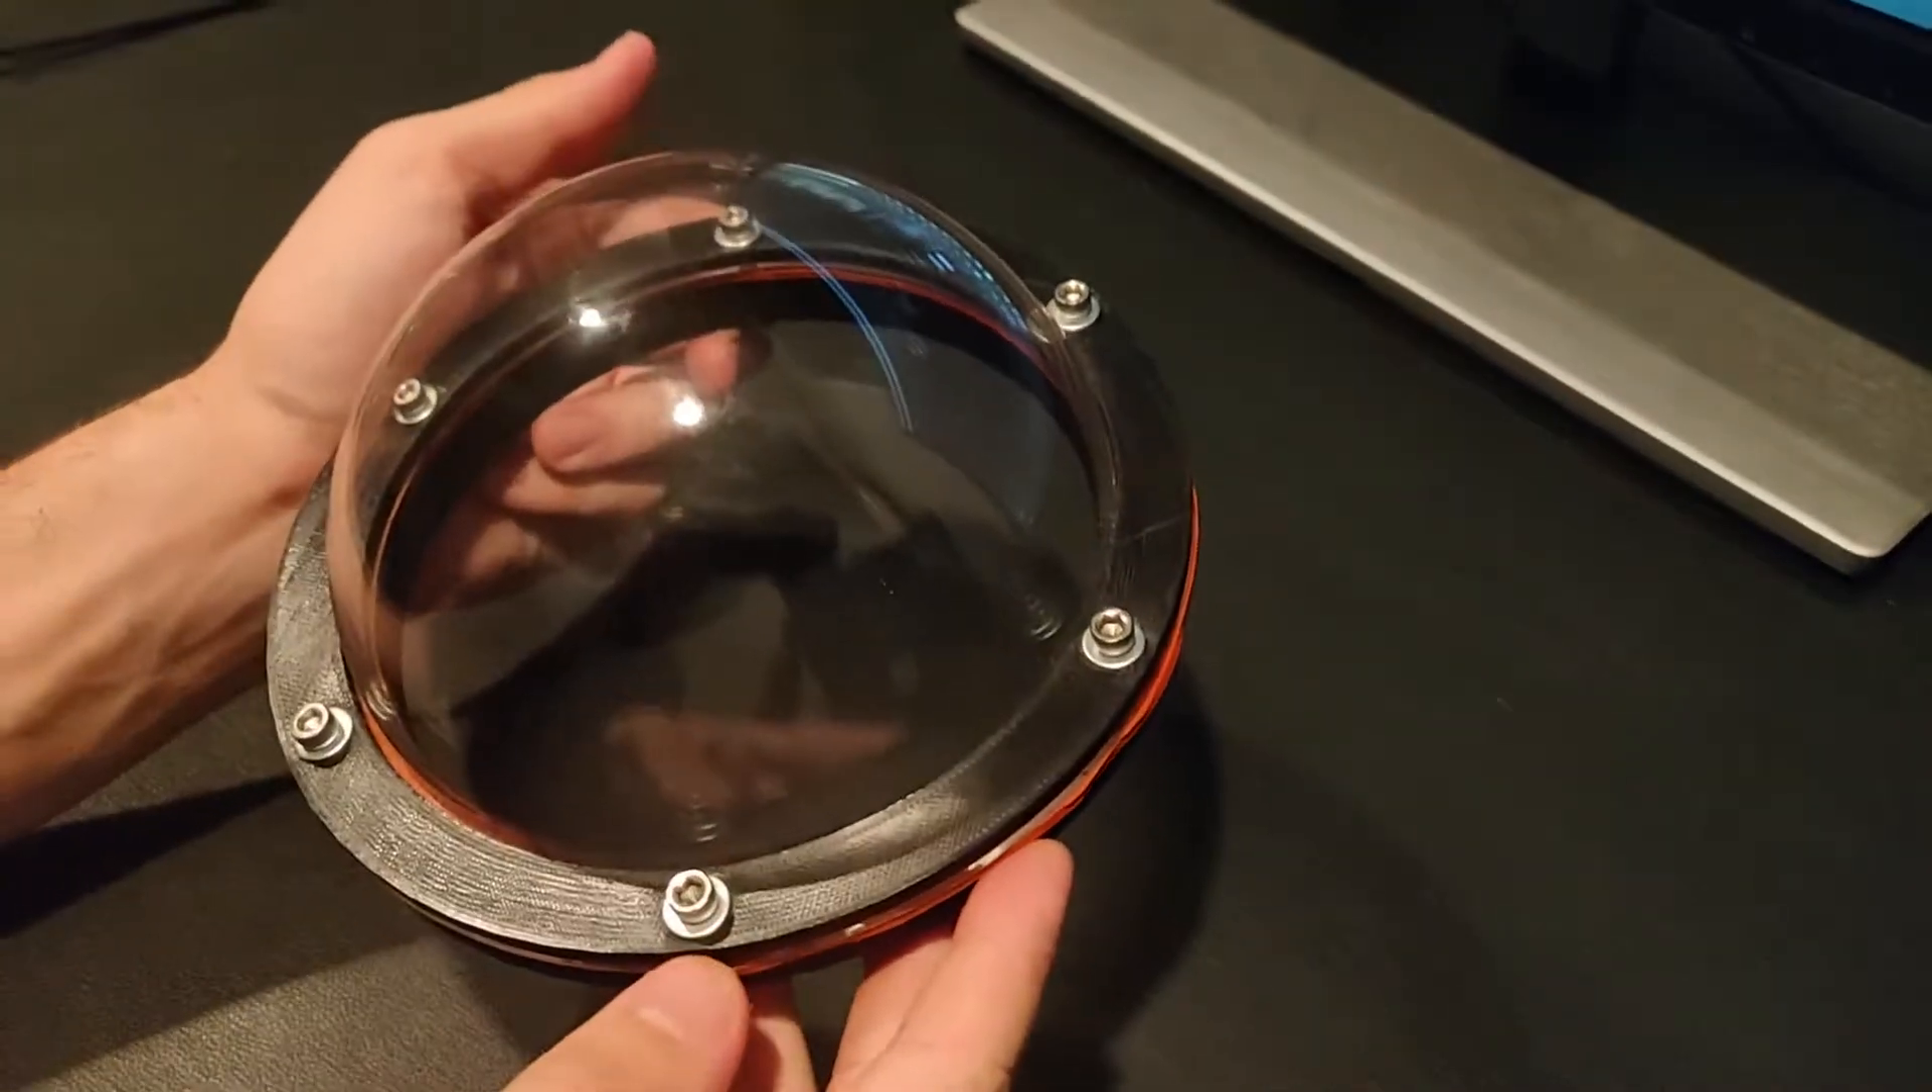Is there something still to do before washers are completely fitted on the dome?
No.